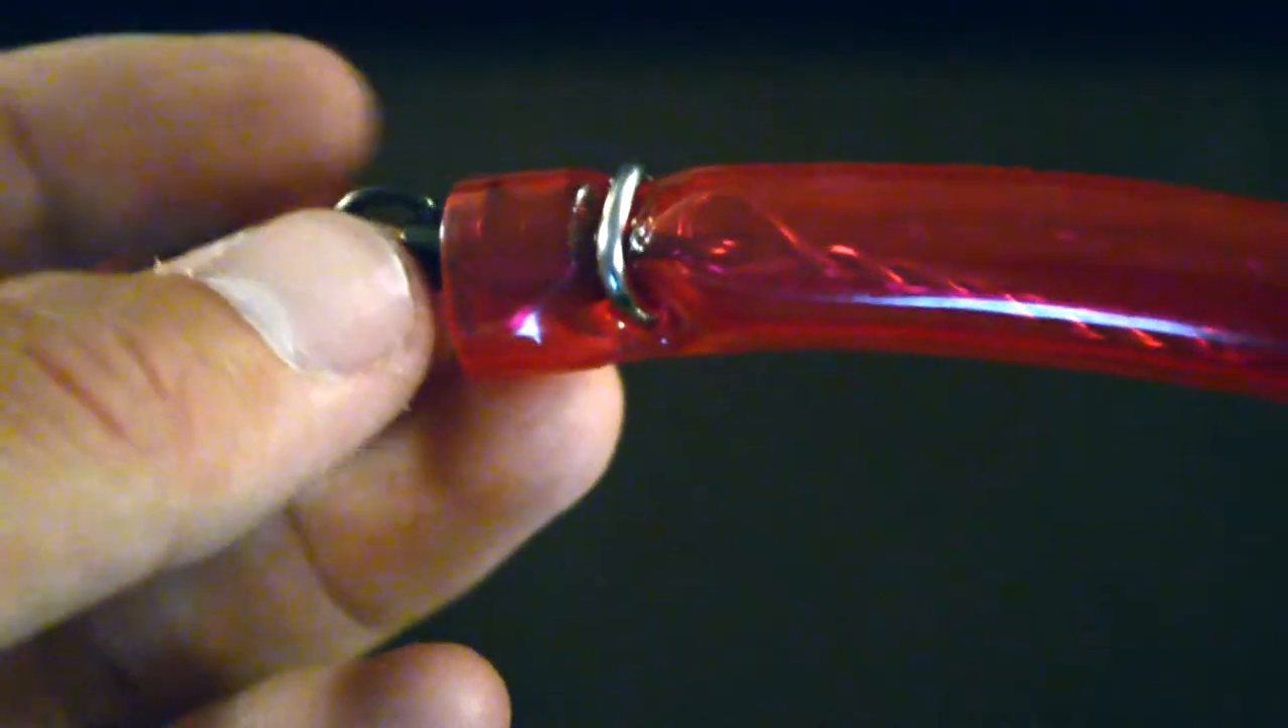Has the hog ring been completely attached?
Yes.